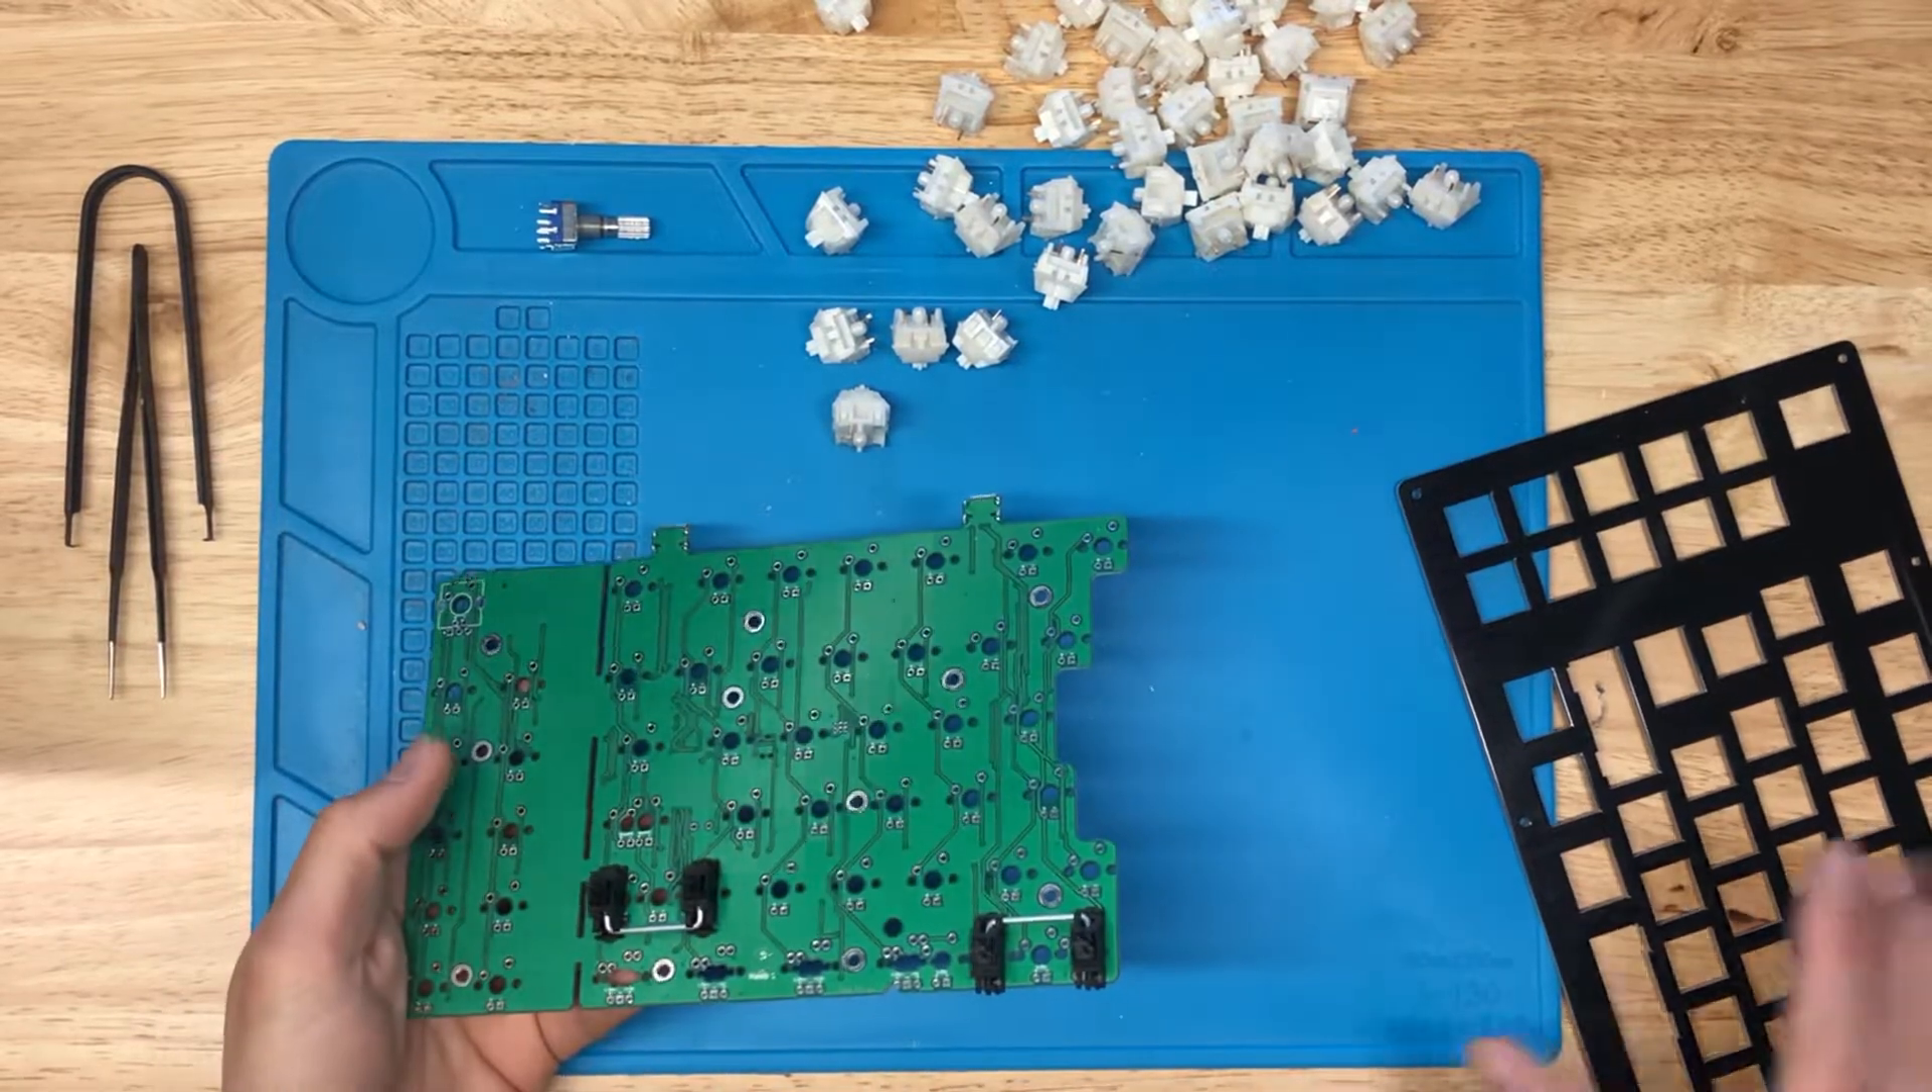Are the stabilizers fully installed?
Yes.